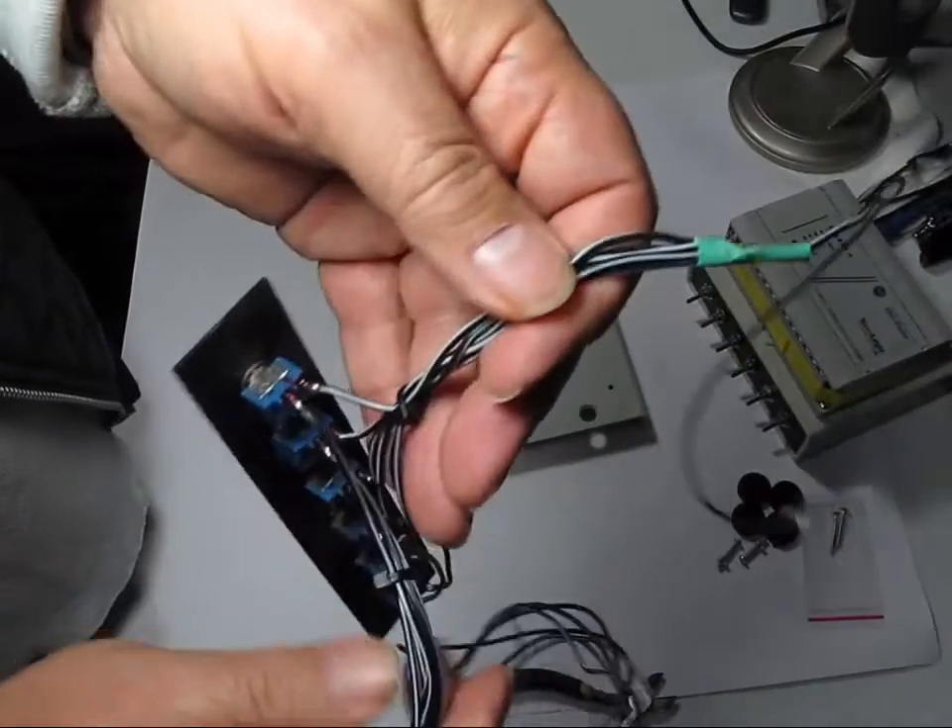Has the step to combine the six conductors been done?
Yes.